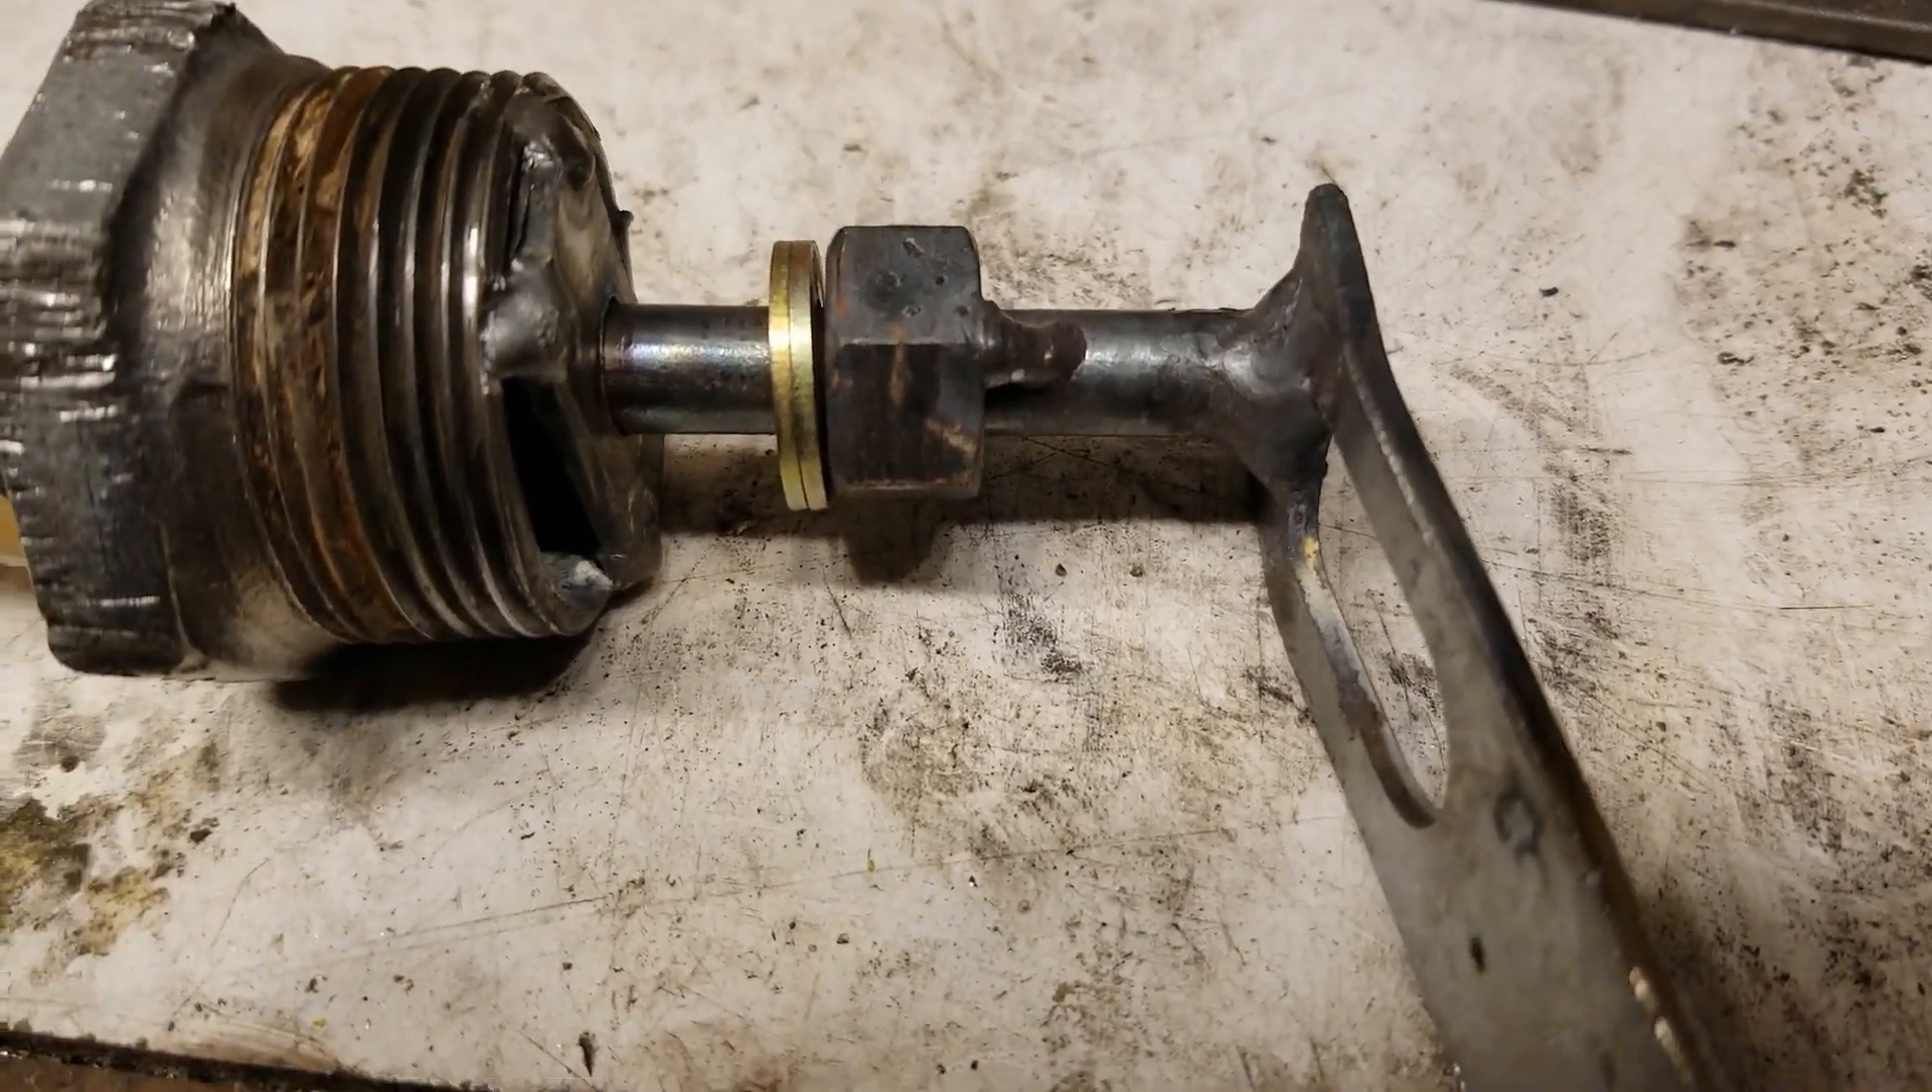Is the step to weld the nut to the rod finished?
Yes.